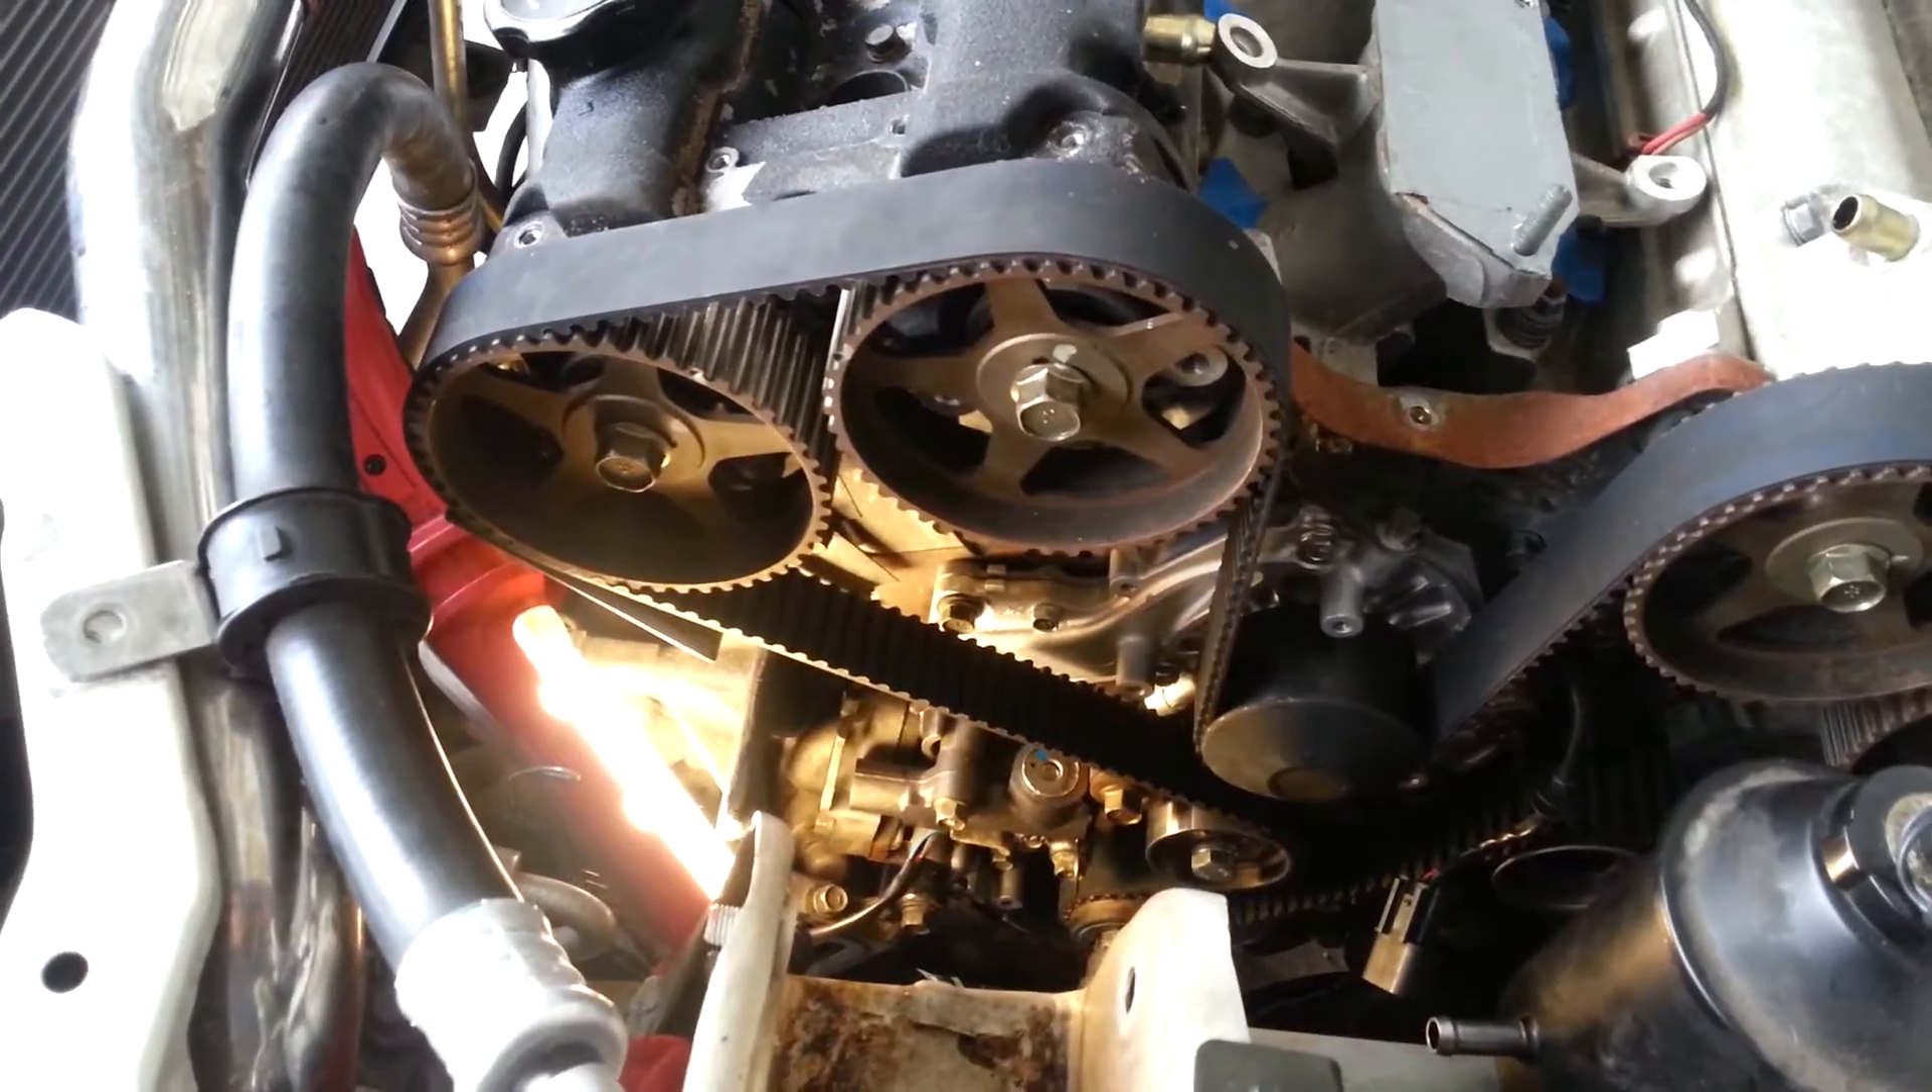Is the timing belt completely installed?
Yes.